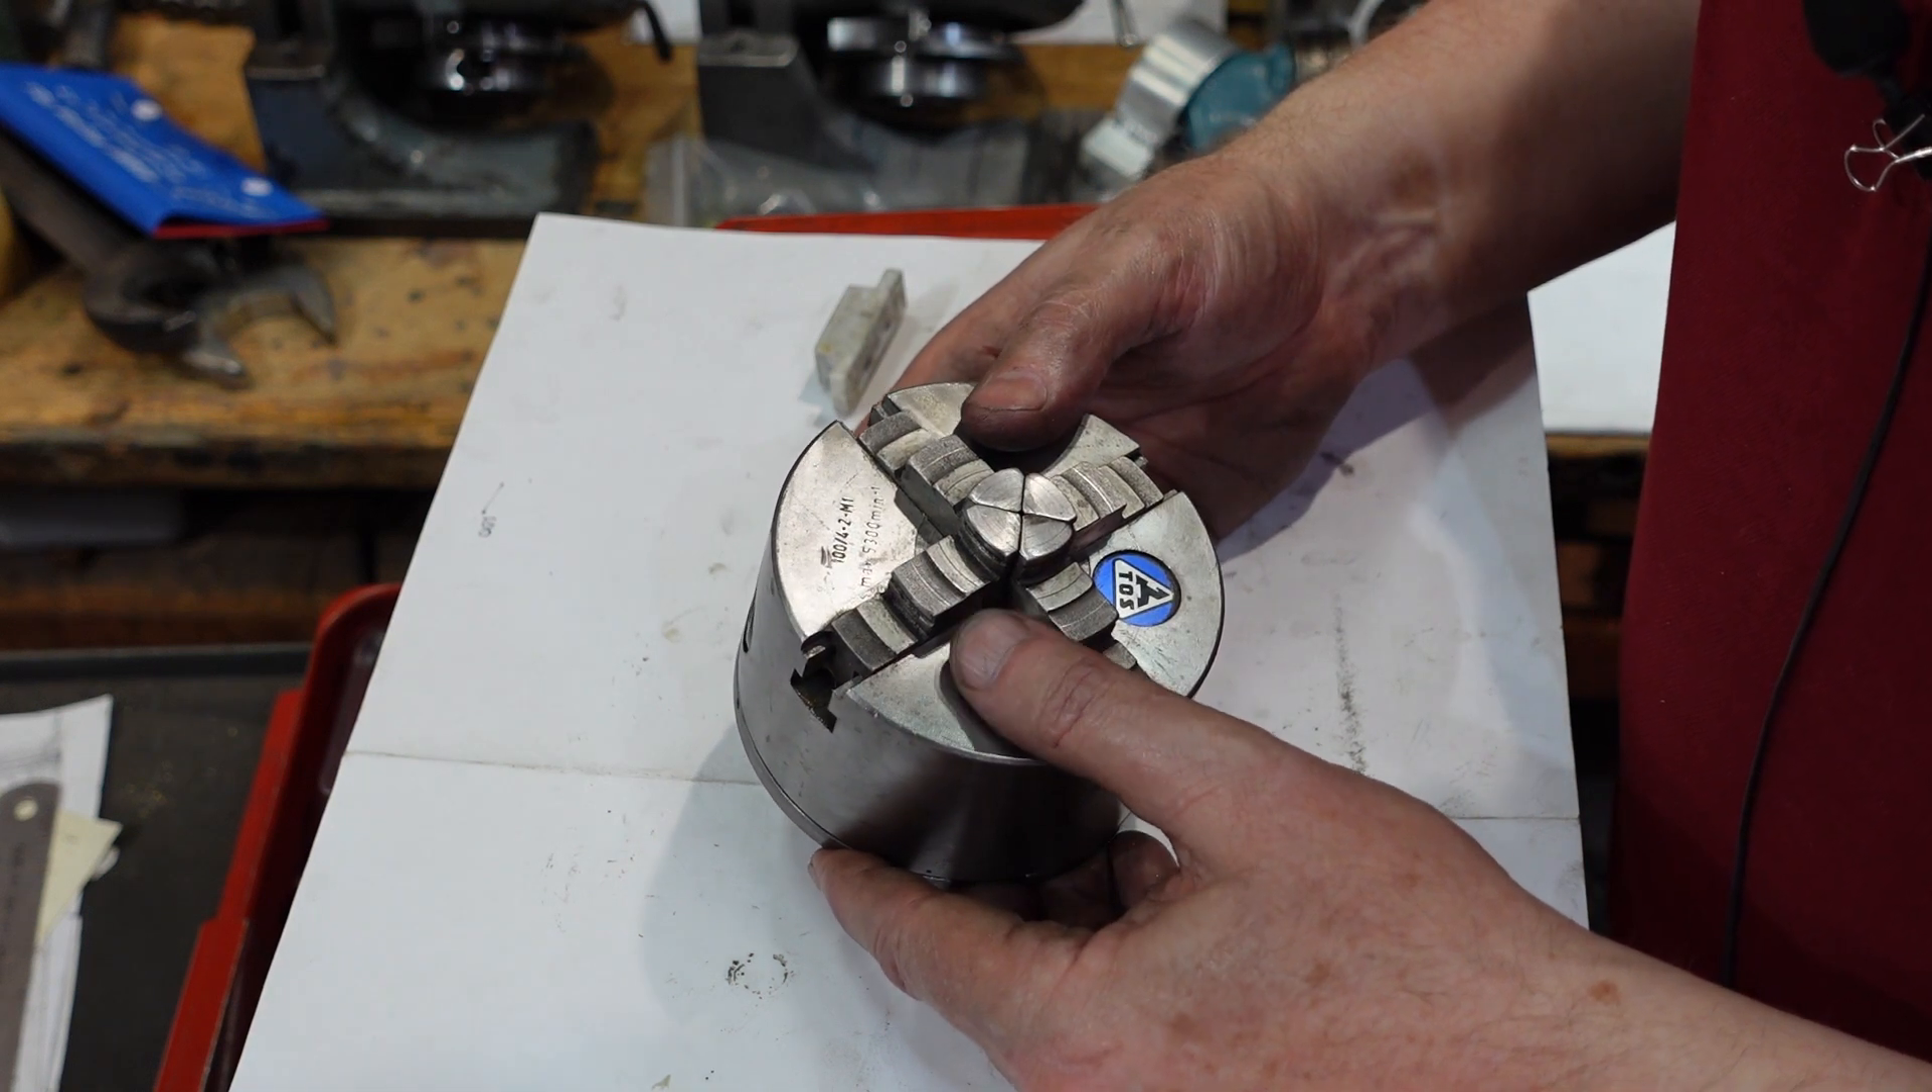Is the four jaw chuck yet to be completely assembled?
No.